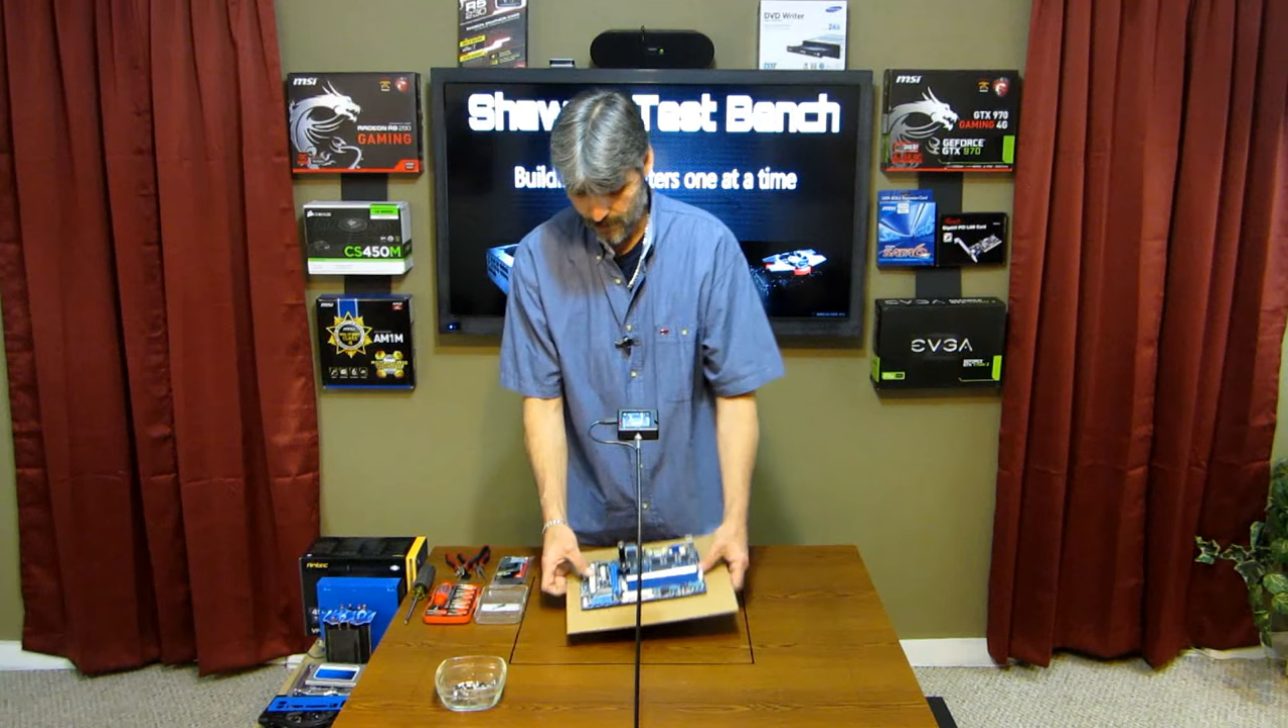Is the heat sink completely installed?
No.